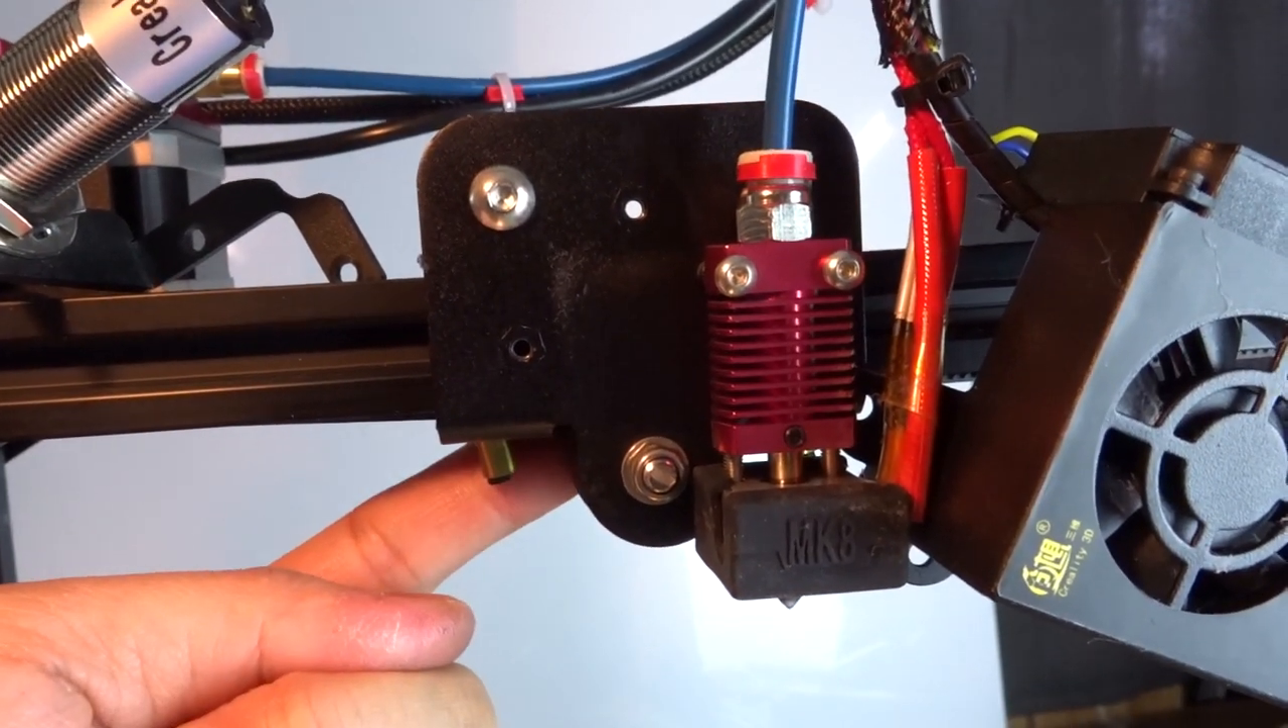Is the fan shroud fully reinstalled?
No.